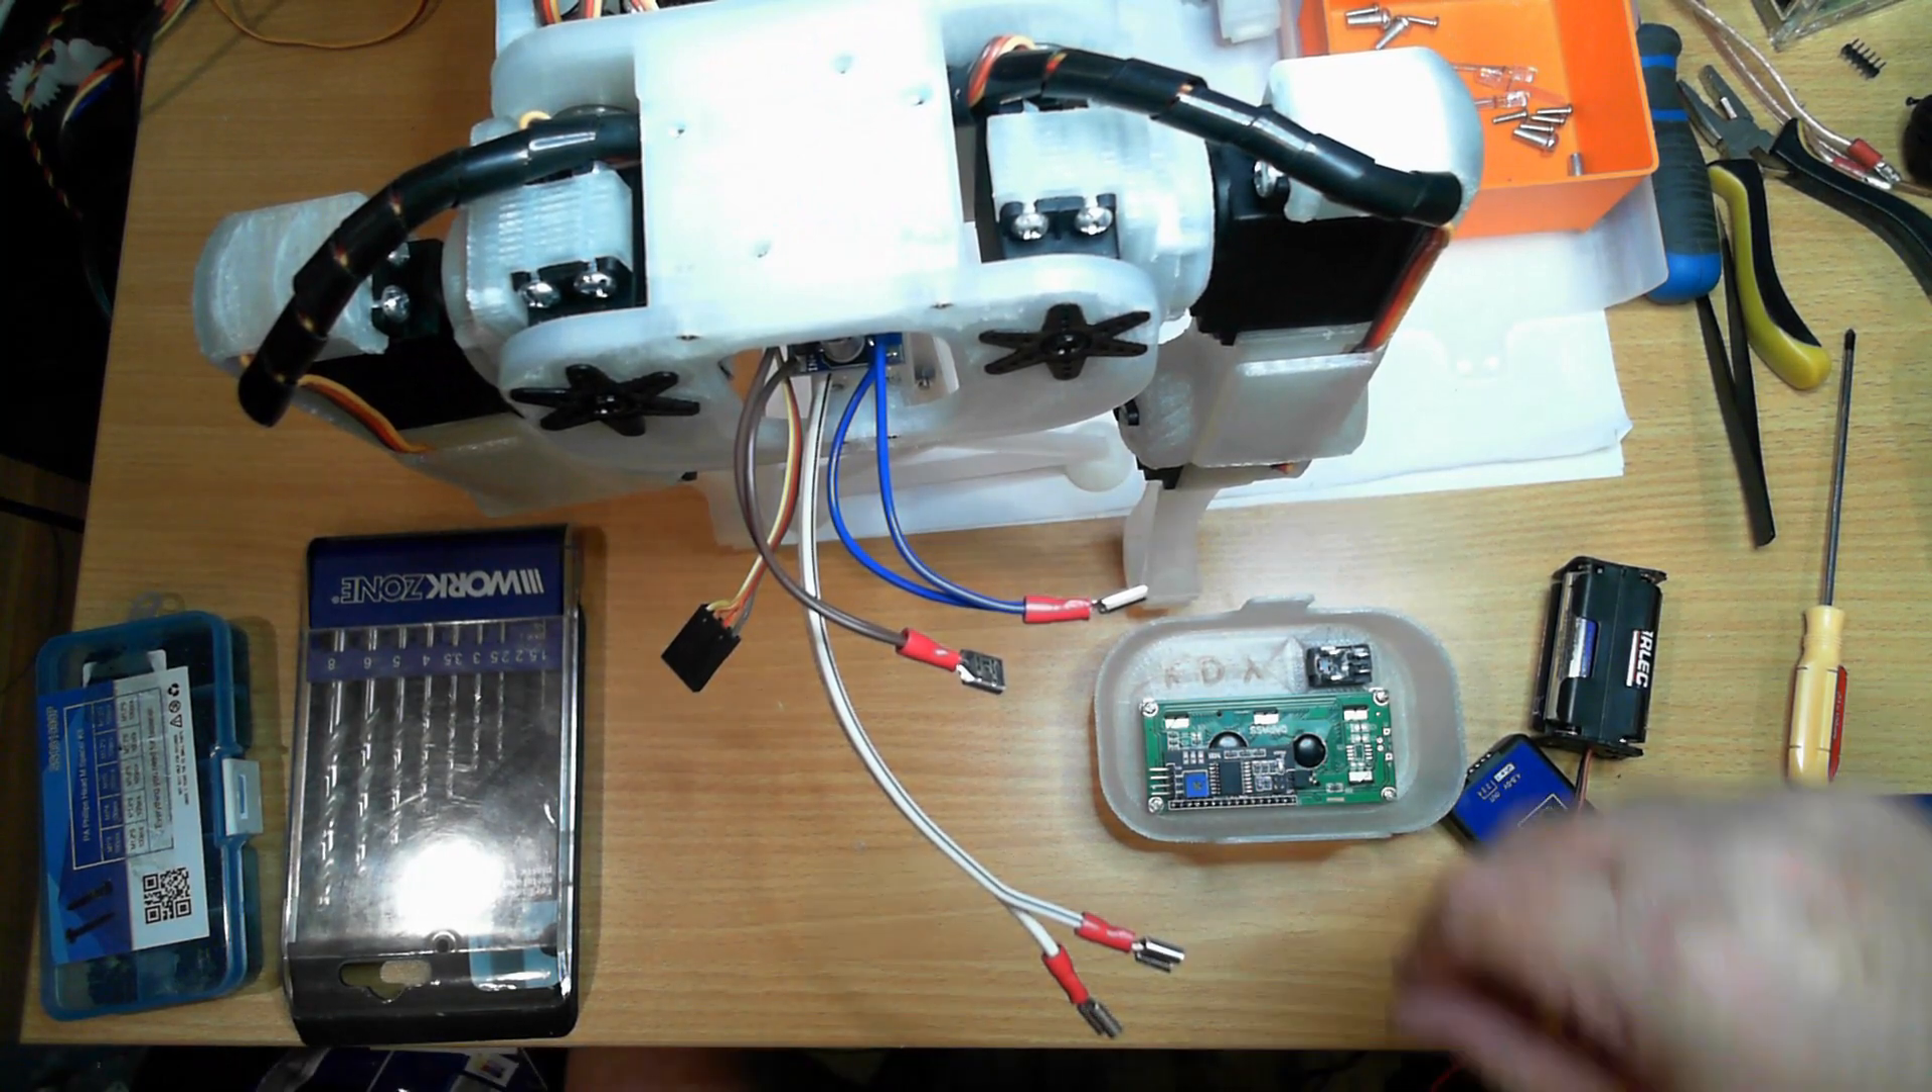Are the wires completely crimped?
Yes.